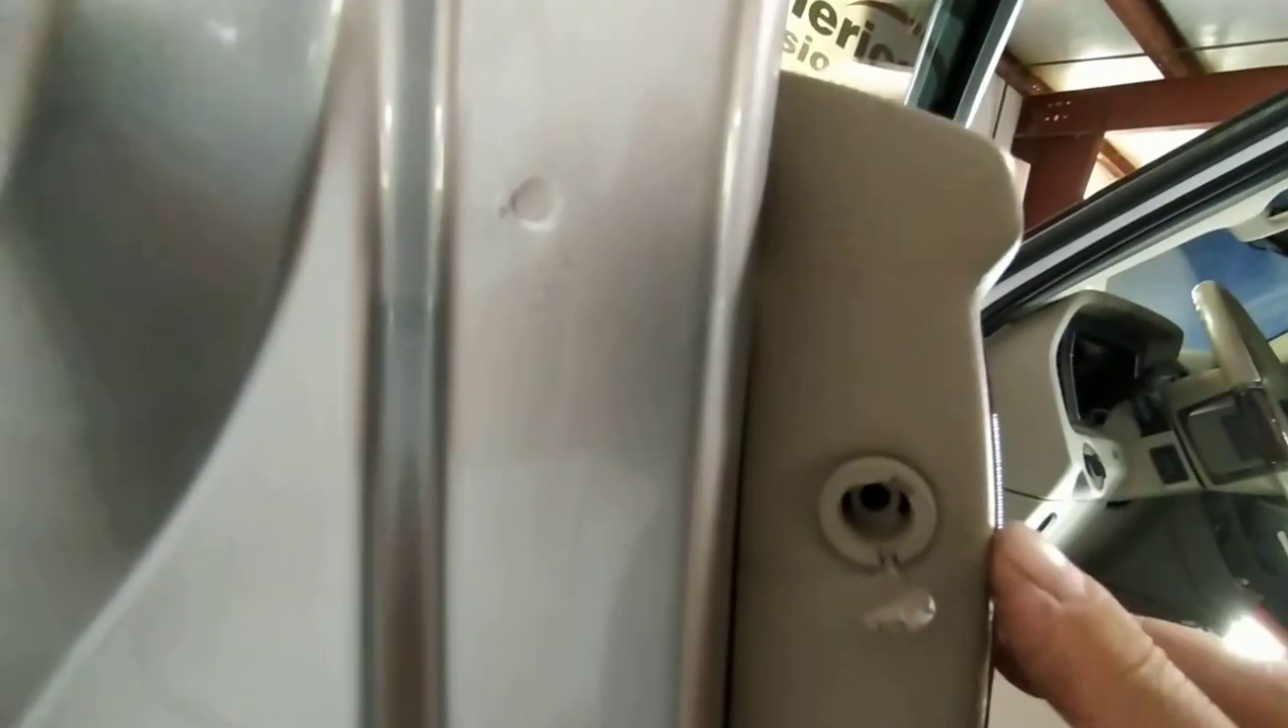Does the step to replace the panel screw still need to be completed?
Yes.